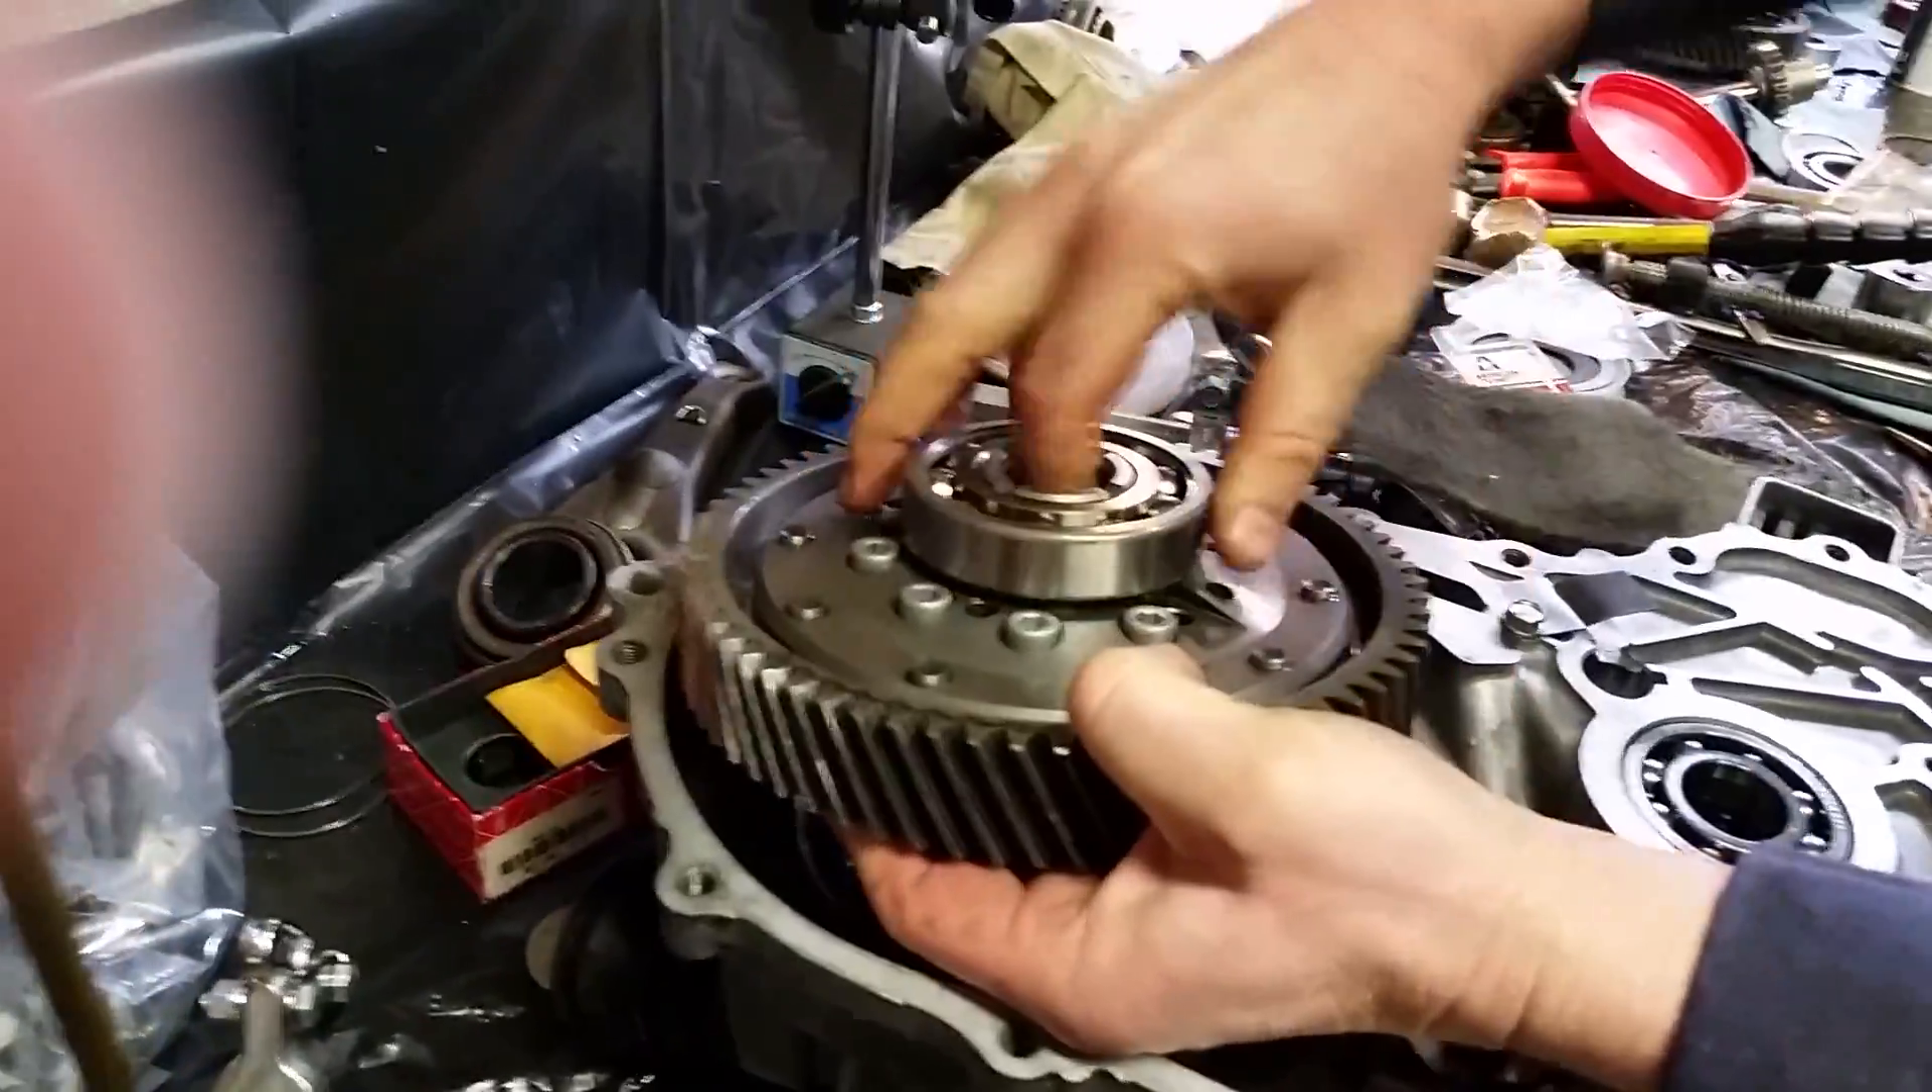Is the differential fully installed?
No.